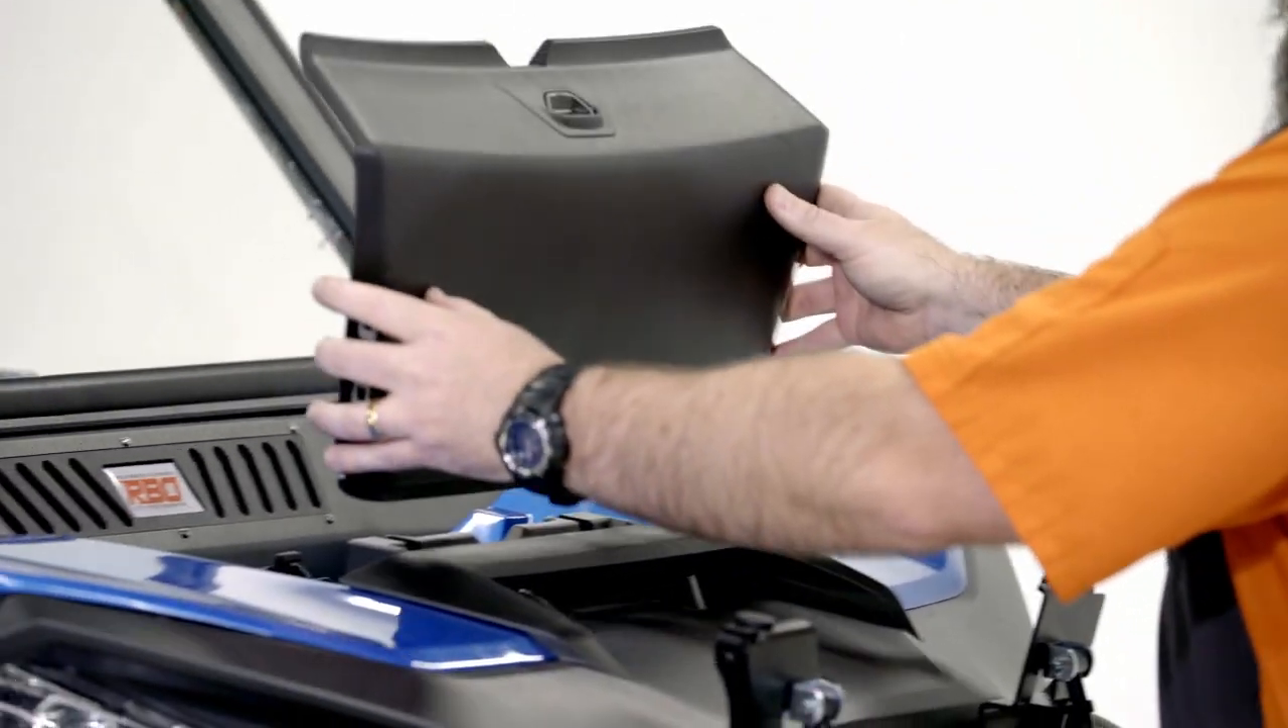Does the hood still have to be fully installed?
Yes.